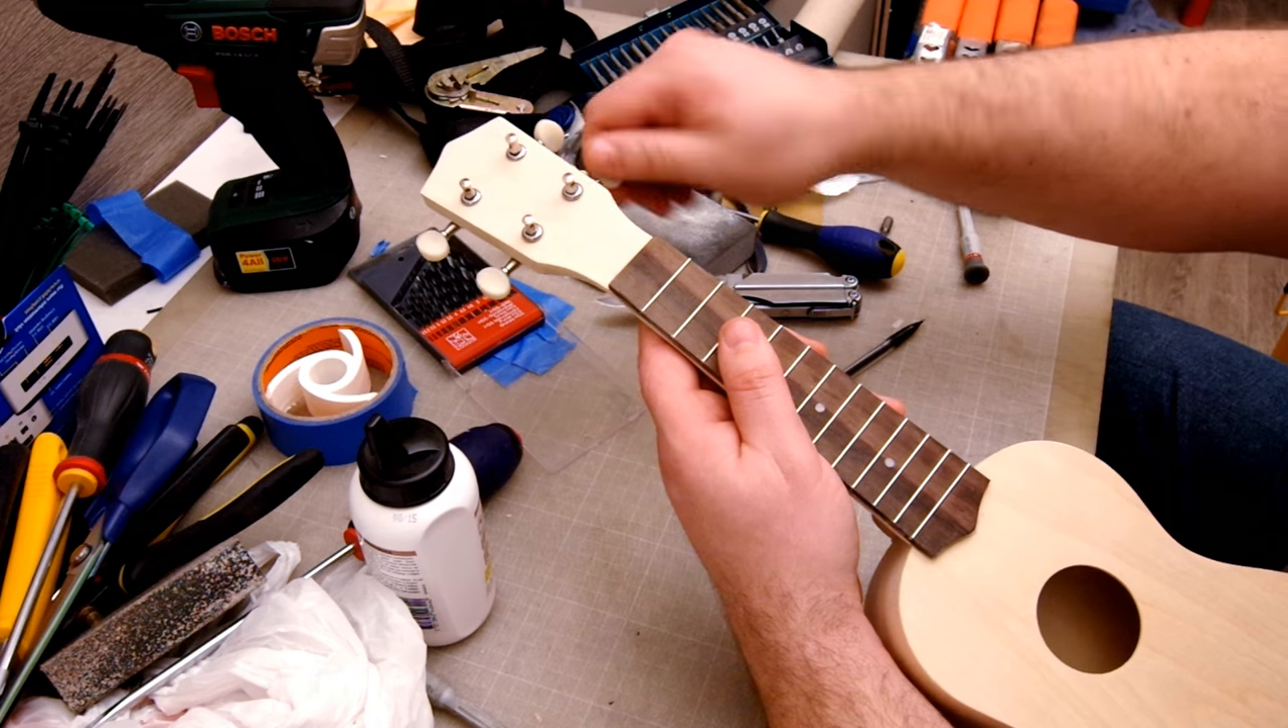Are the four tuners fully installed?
Yes.